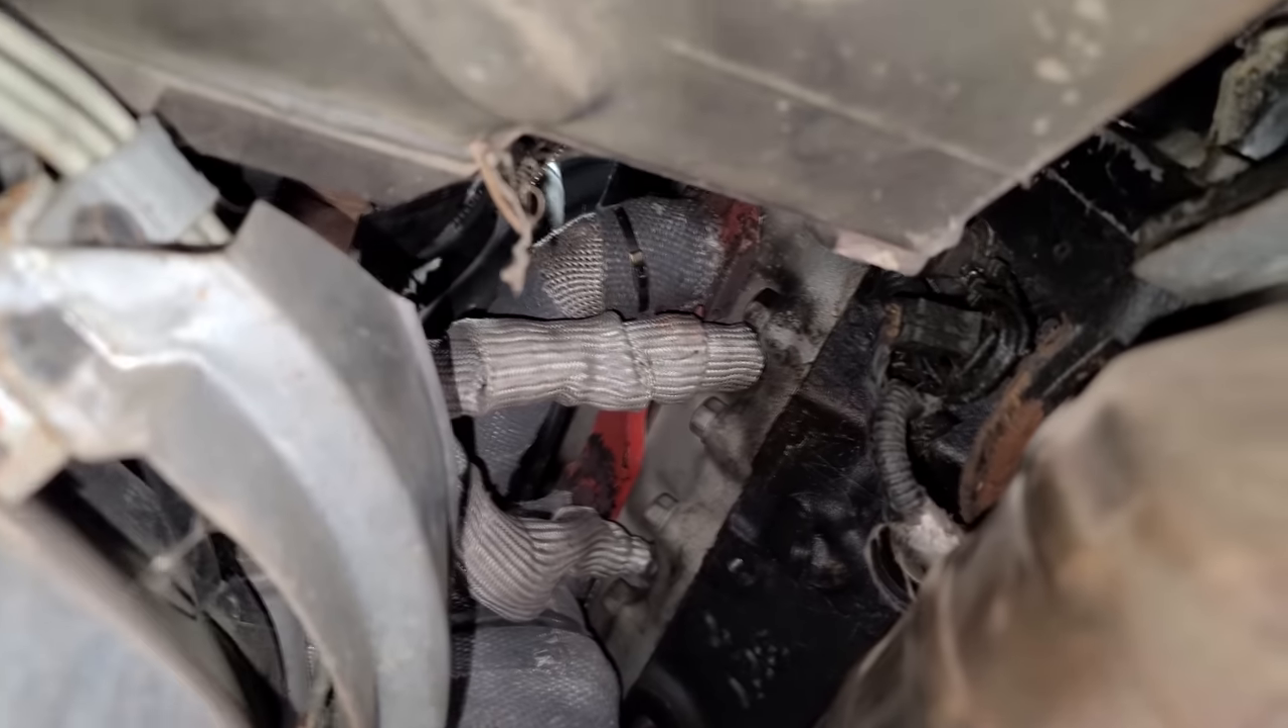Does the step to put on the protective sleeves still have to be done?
No.